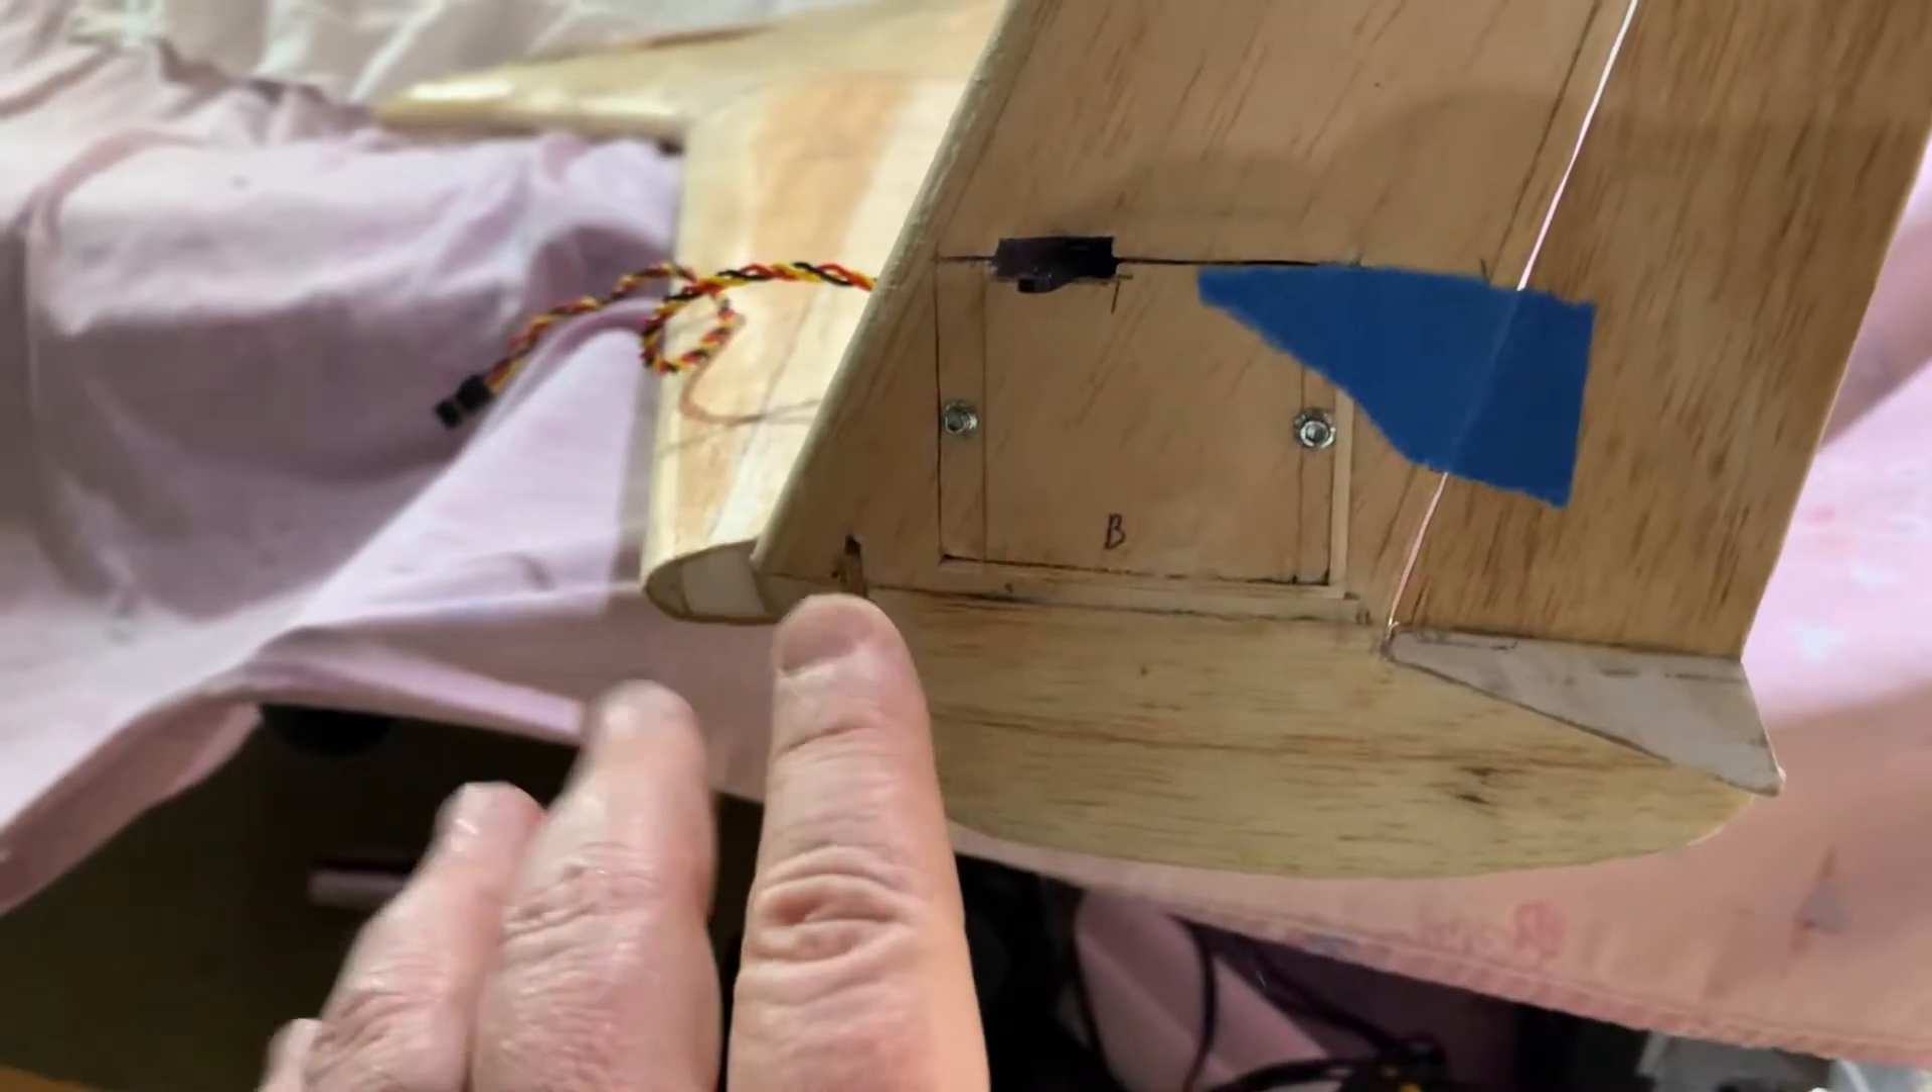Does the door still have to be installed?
No.